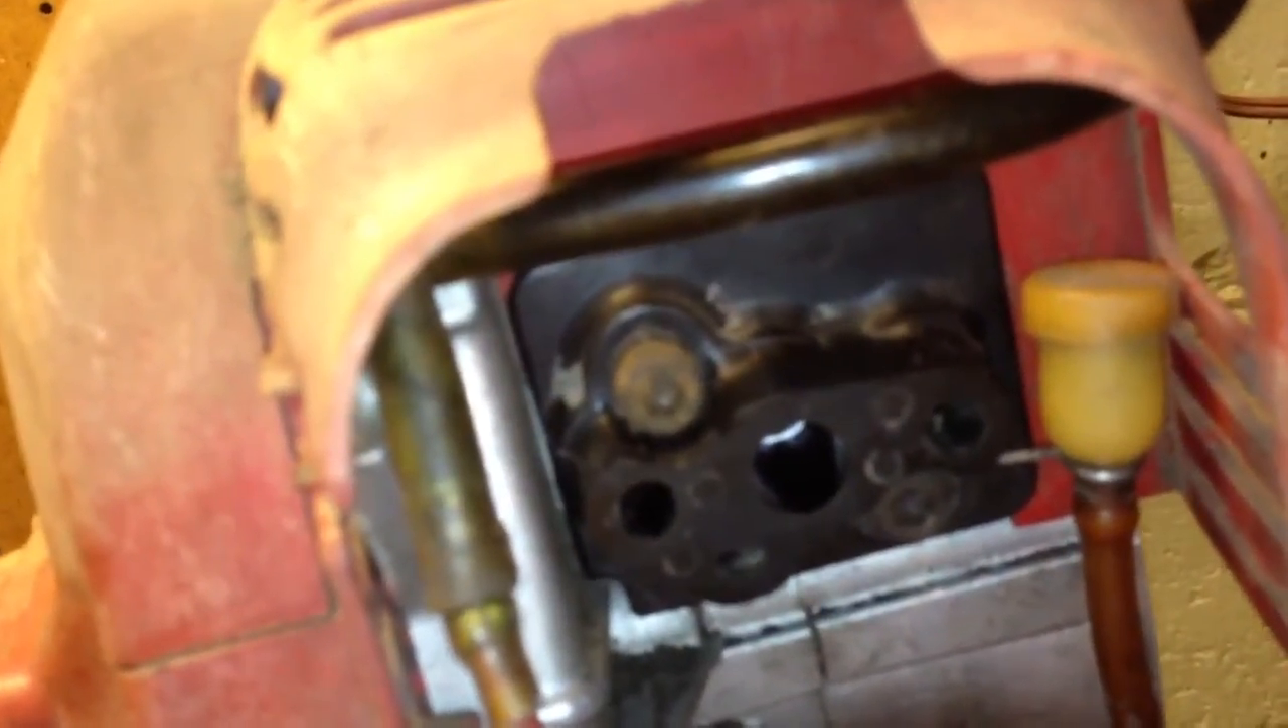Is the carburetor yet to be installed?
Yes.